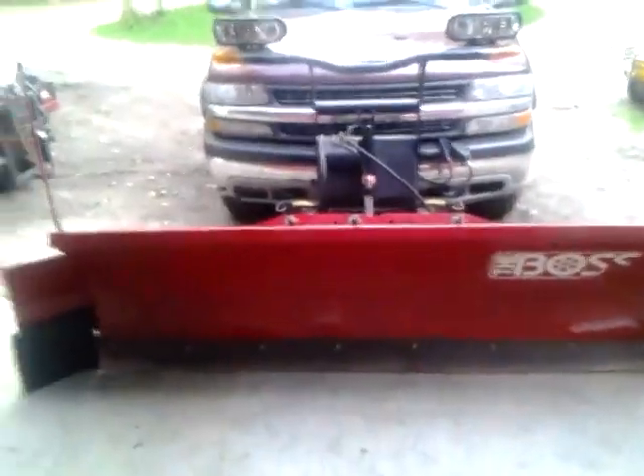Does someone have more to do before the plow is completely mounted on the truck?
No.